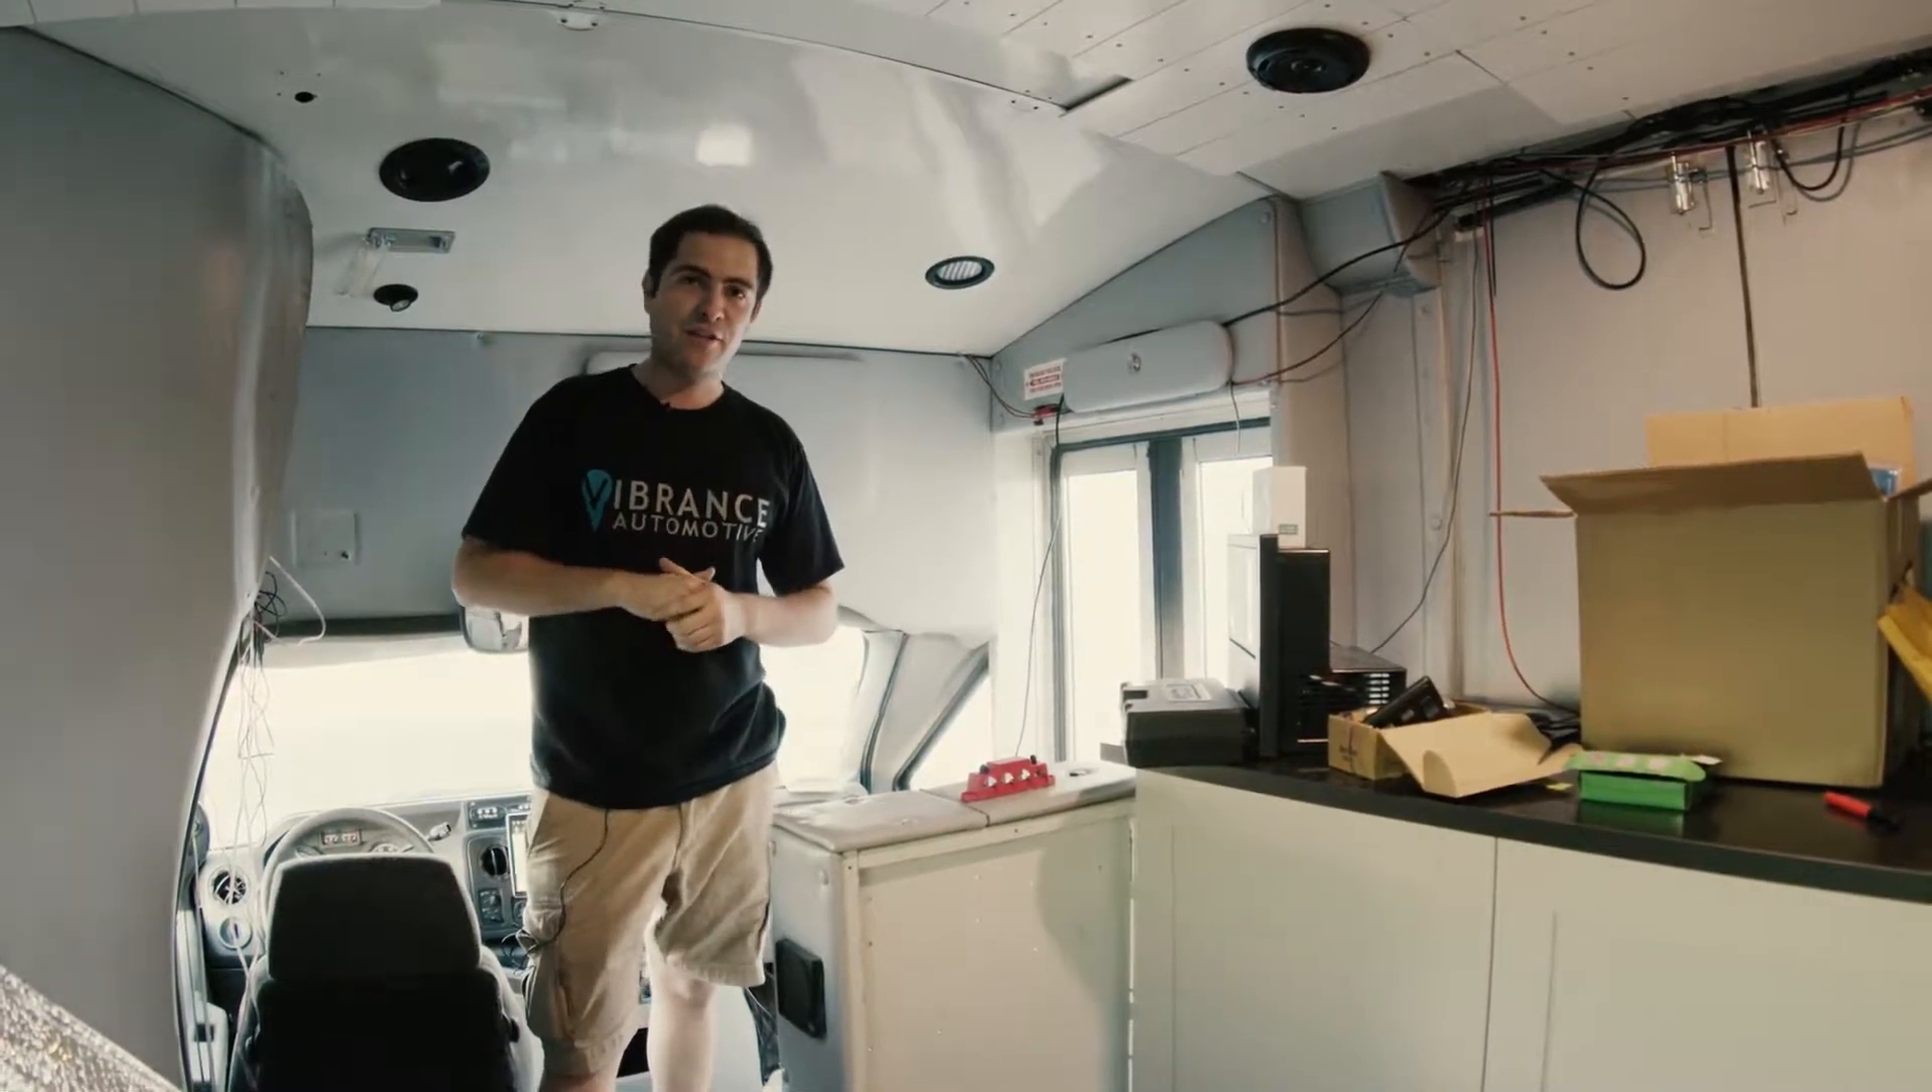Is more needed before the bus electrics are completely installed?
Yes.